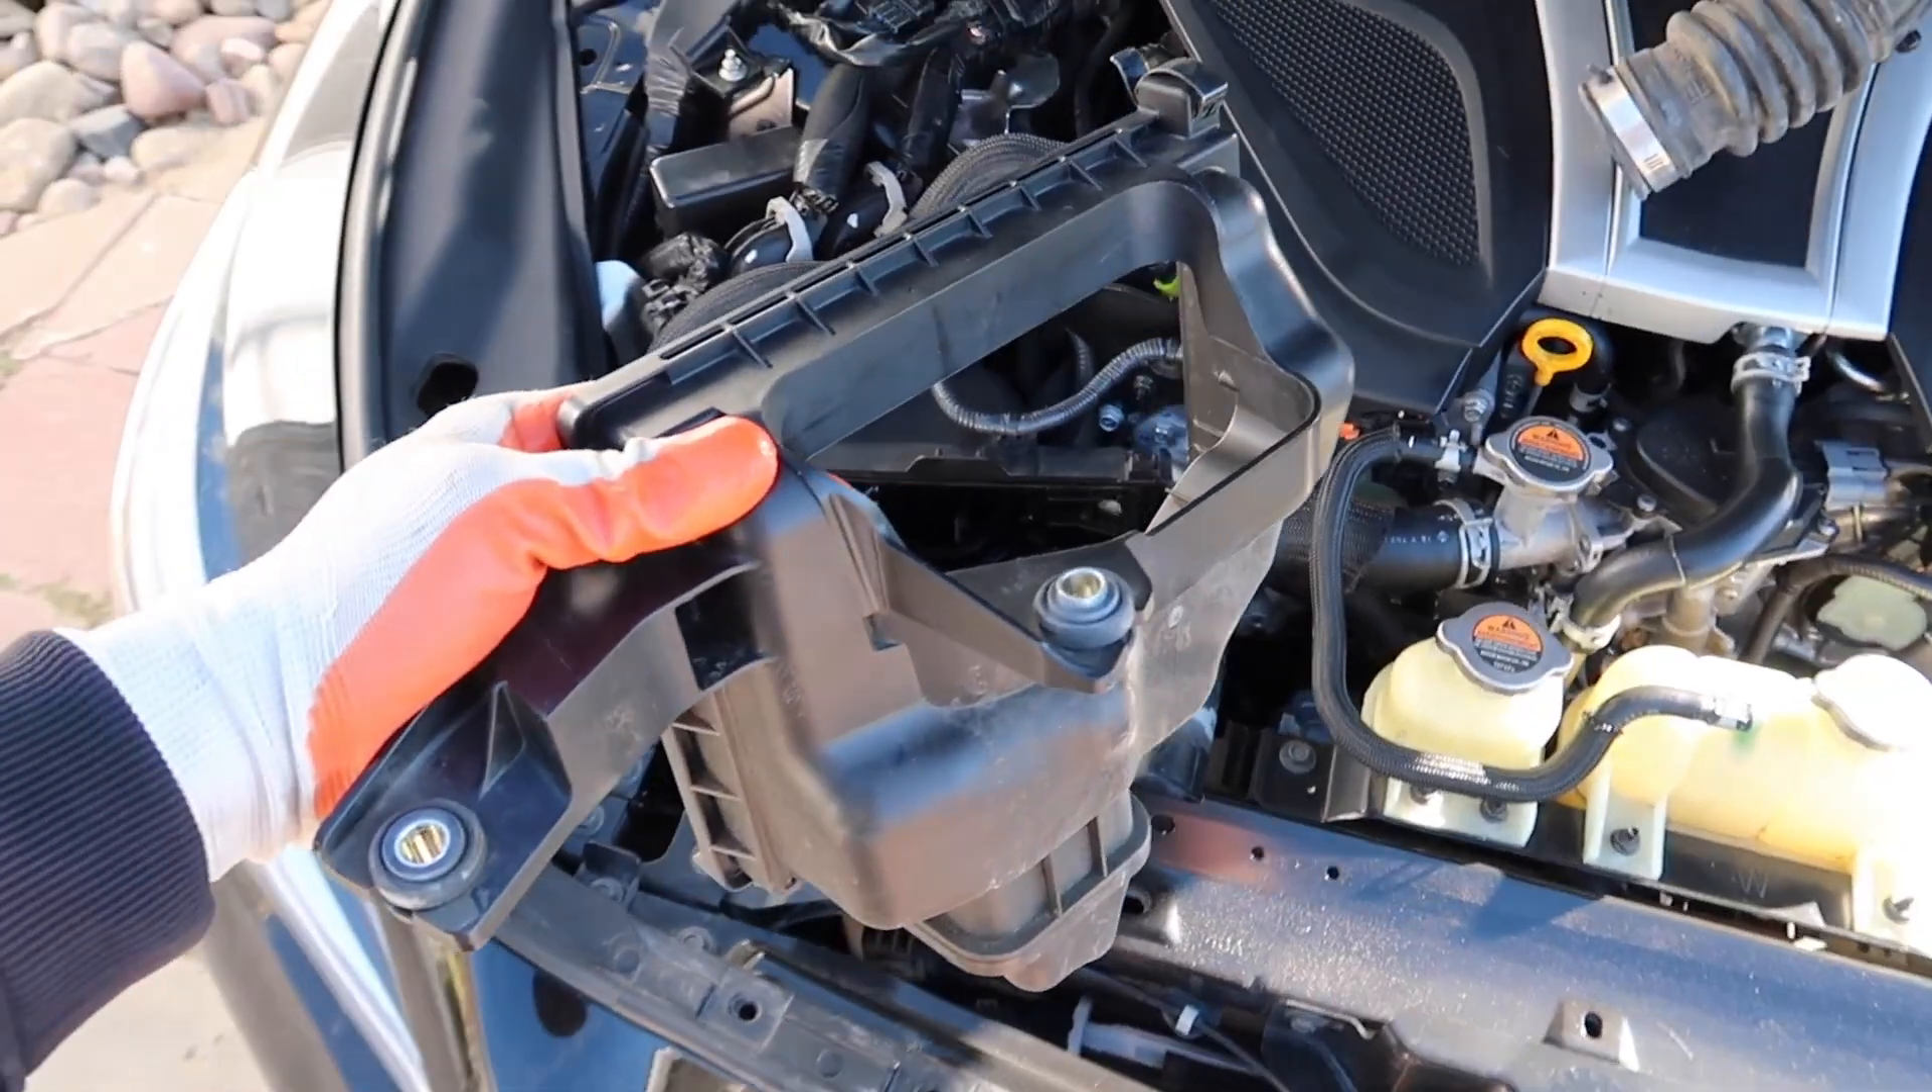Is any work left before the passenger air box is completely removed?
No.